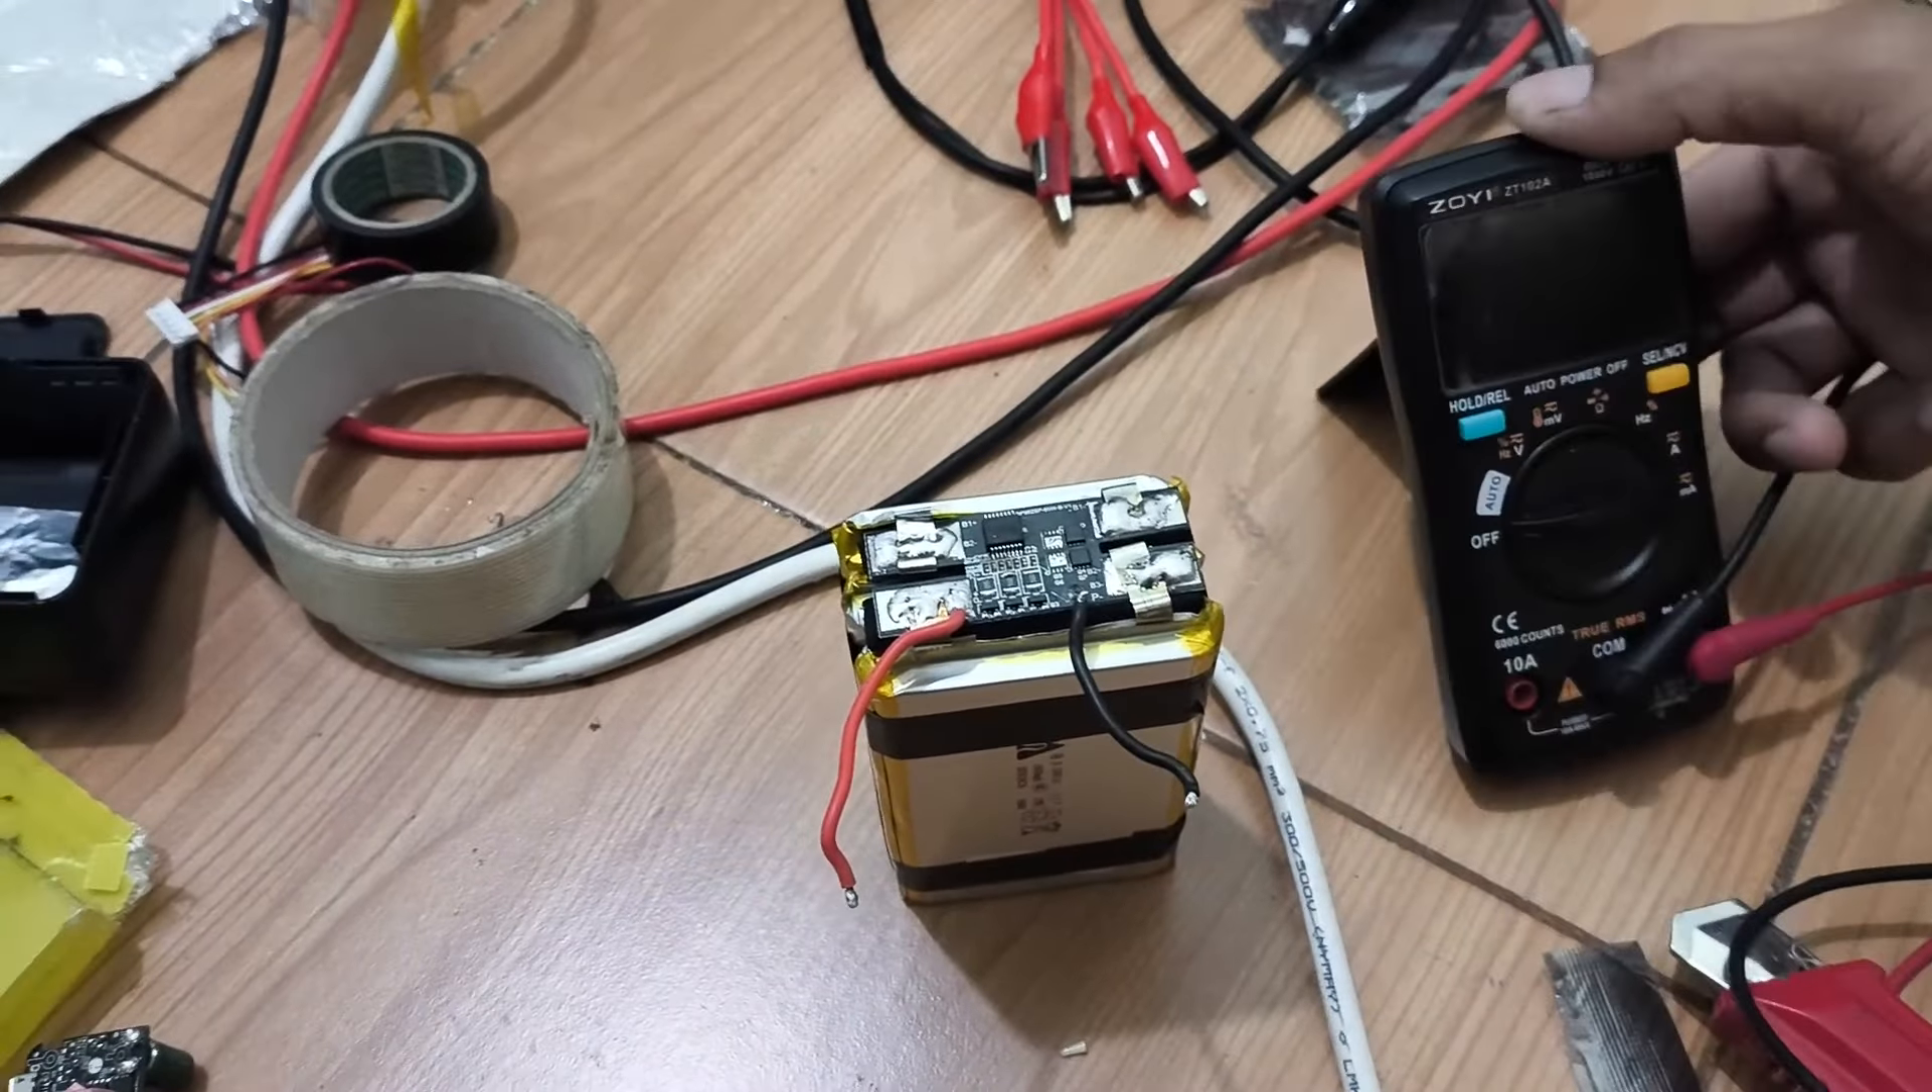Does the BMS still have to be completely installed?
No.